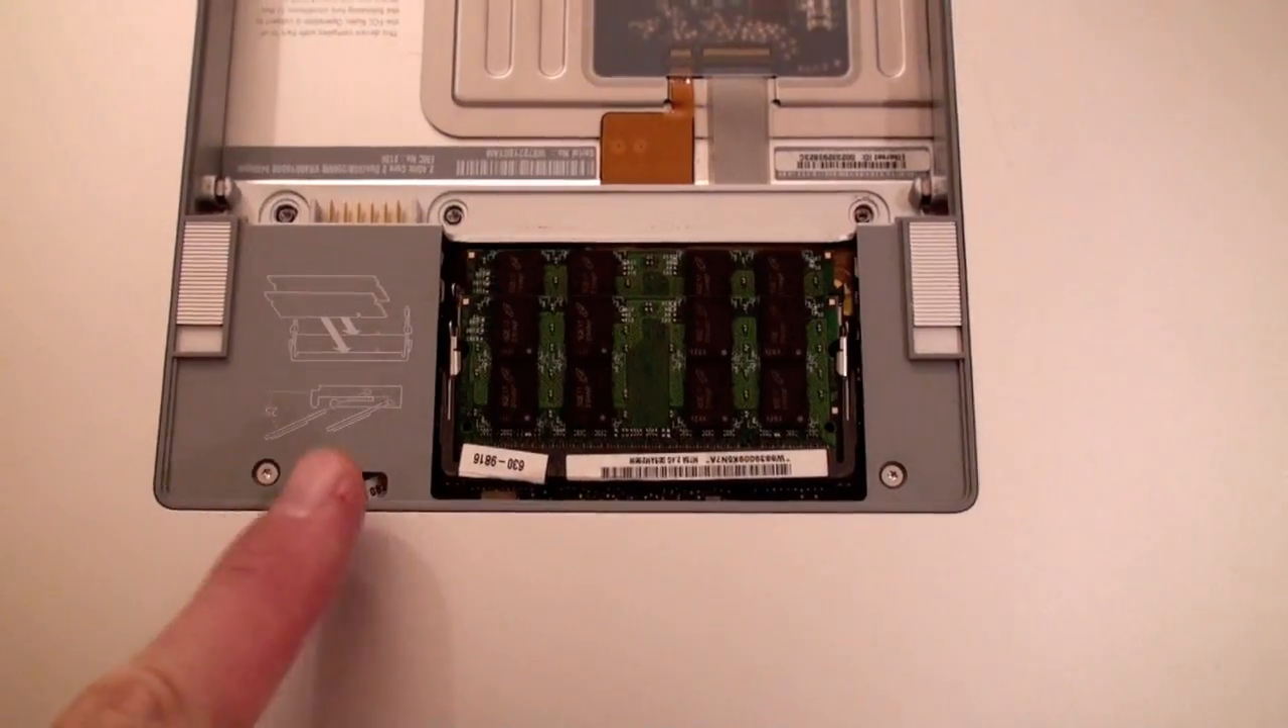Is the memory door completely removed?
Yes.